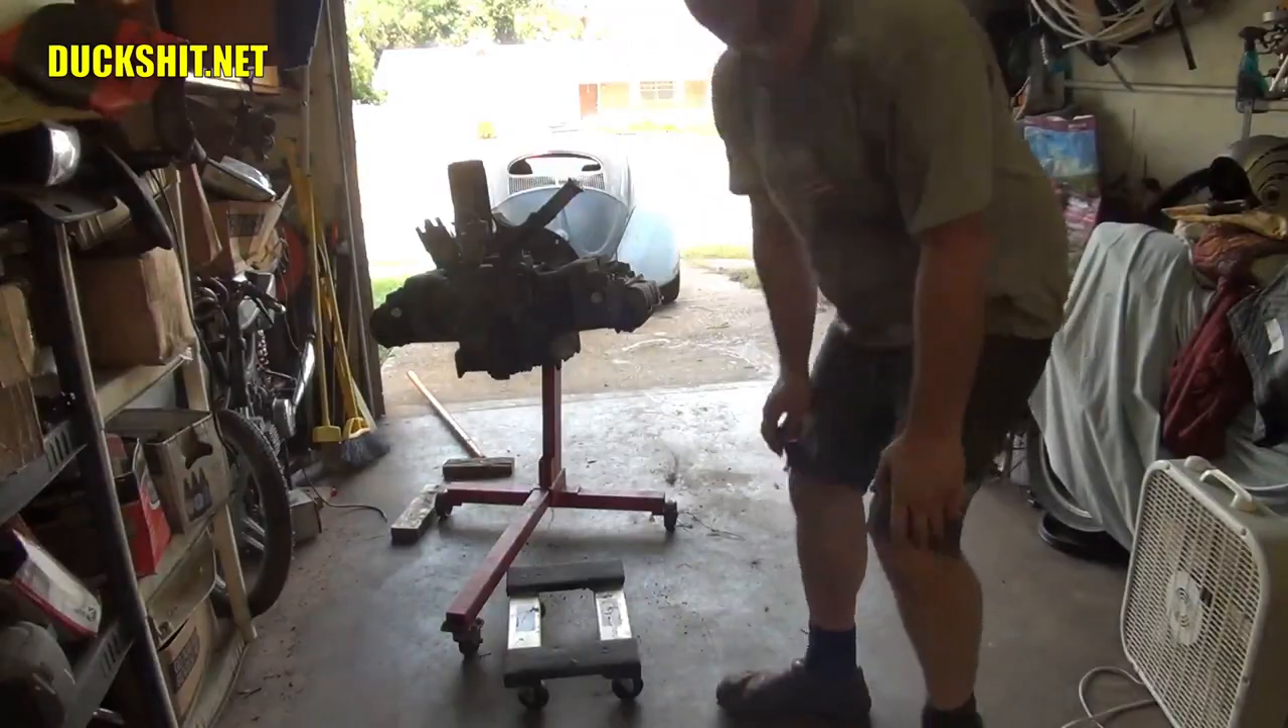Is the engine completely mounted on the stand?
Yes.